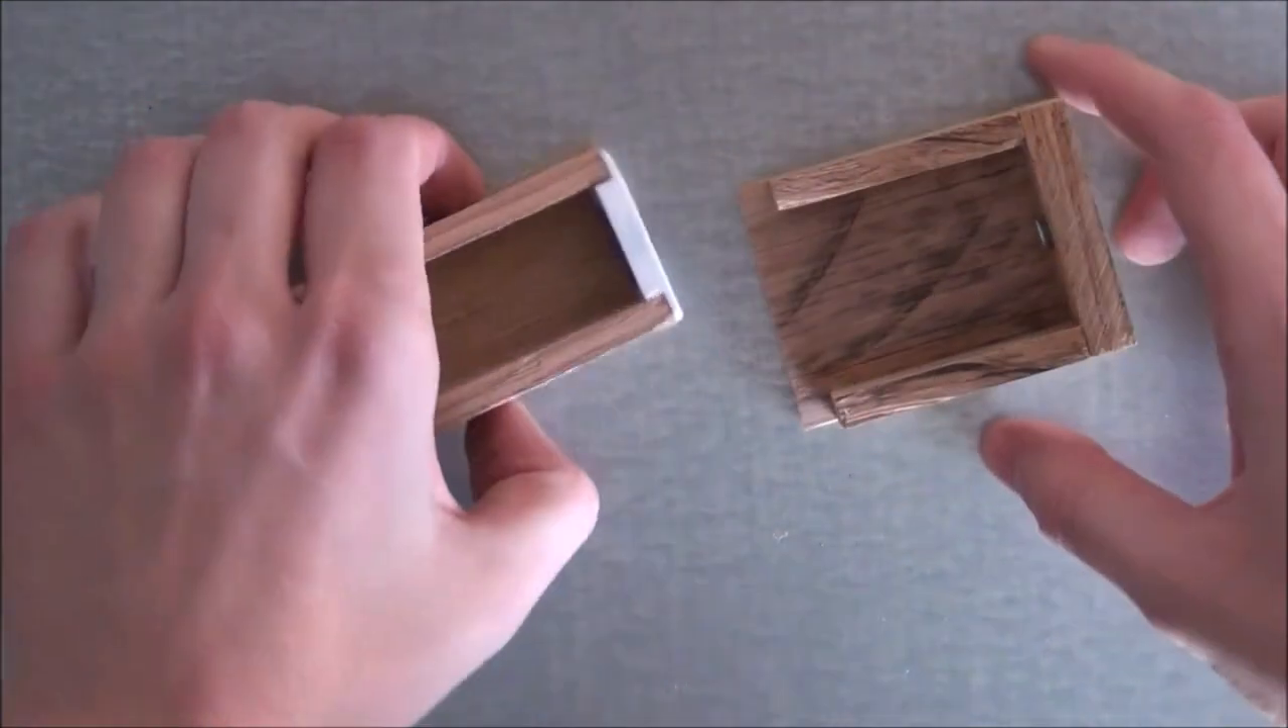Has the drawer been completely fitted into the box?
No.